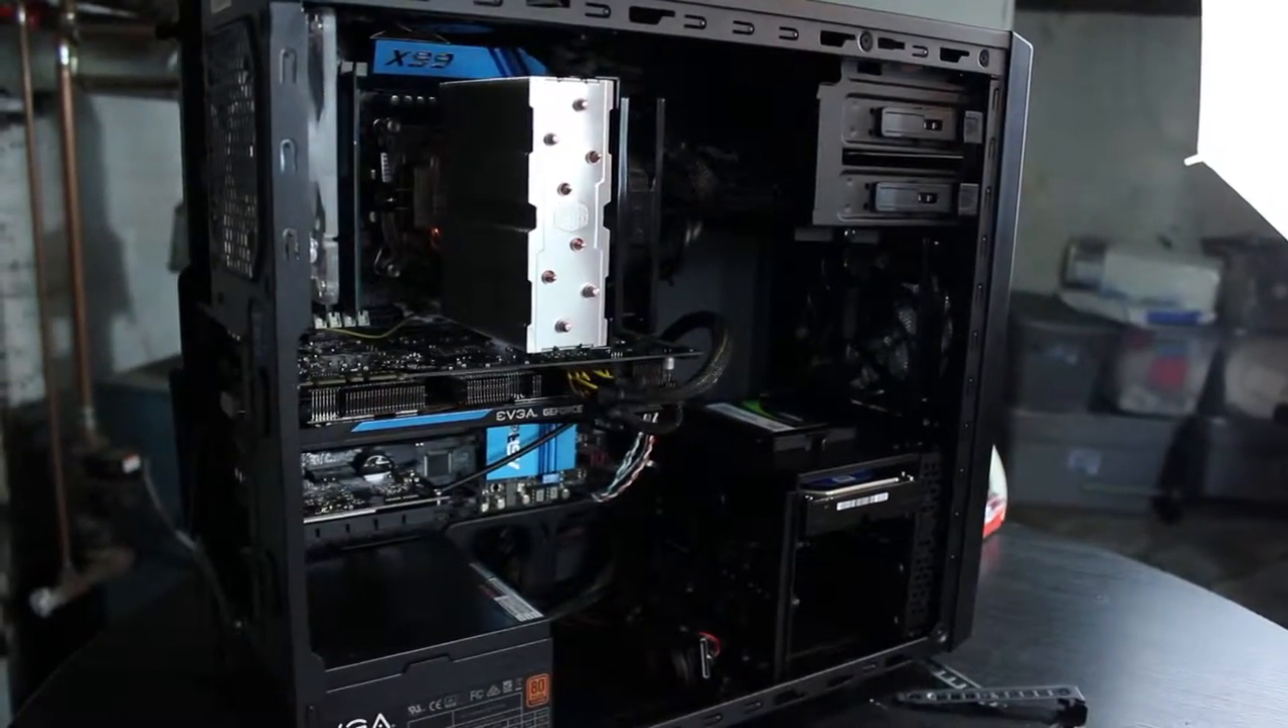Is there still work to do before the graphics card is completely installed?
No.